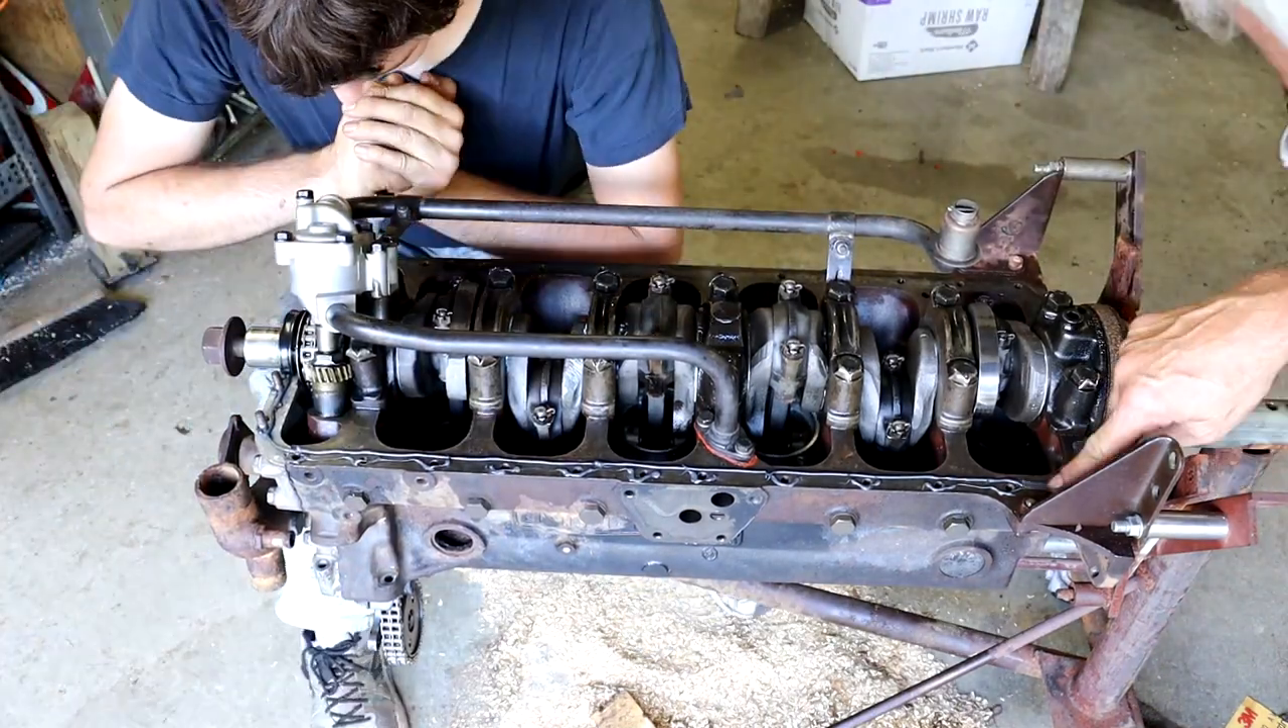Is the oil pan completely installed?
No.